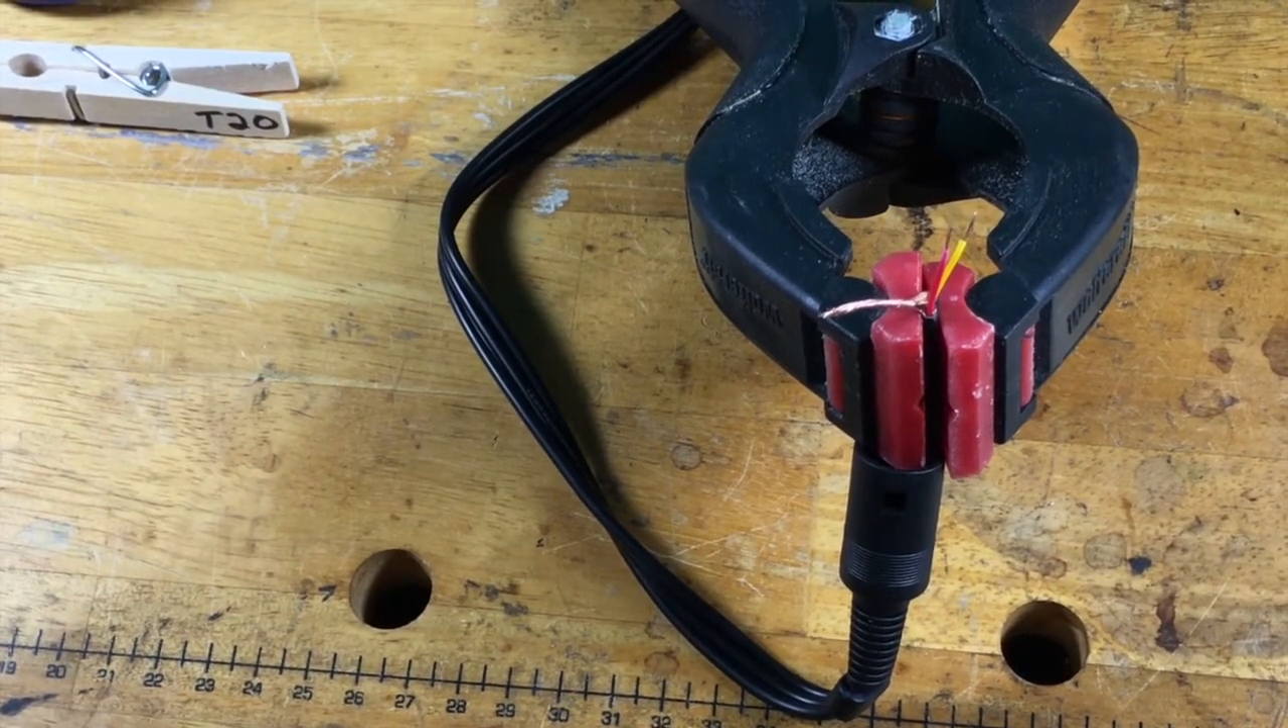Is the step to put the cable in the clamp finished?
Yes.